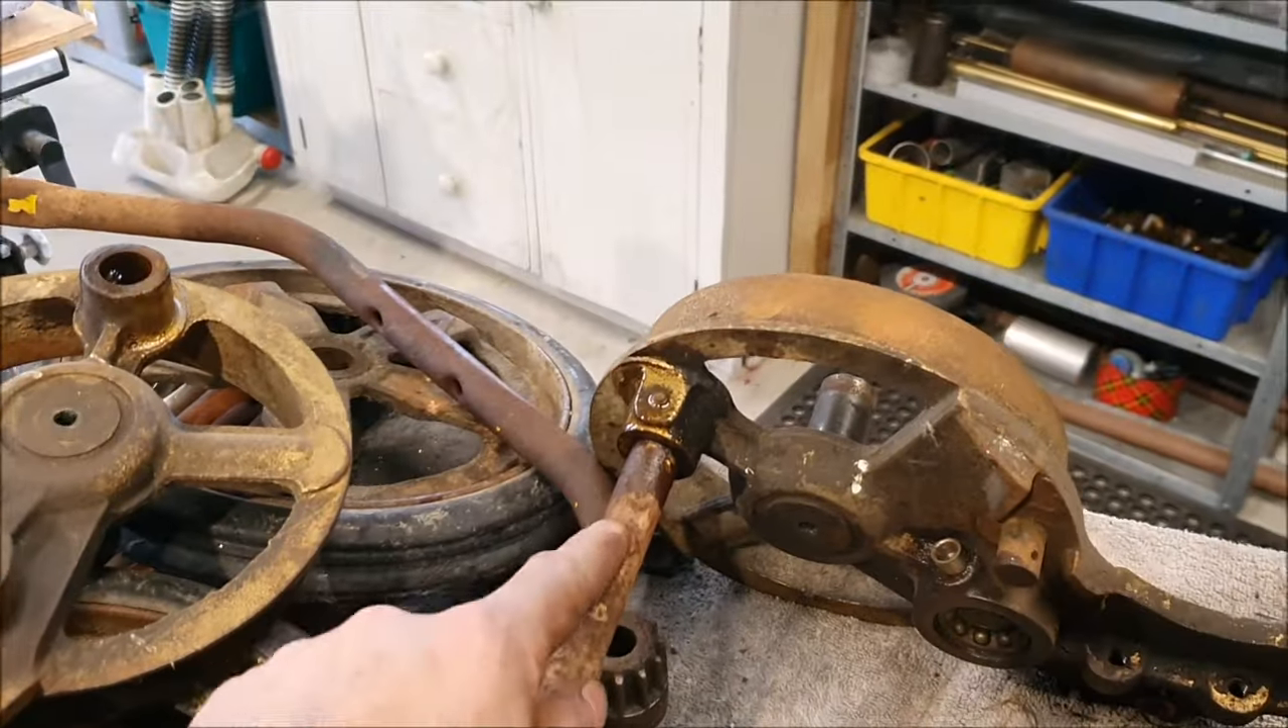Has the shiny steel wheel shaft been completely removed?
No.